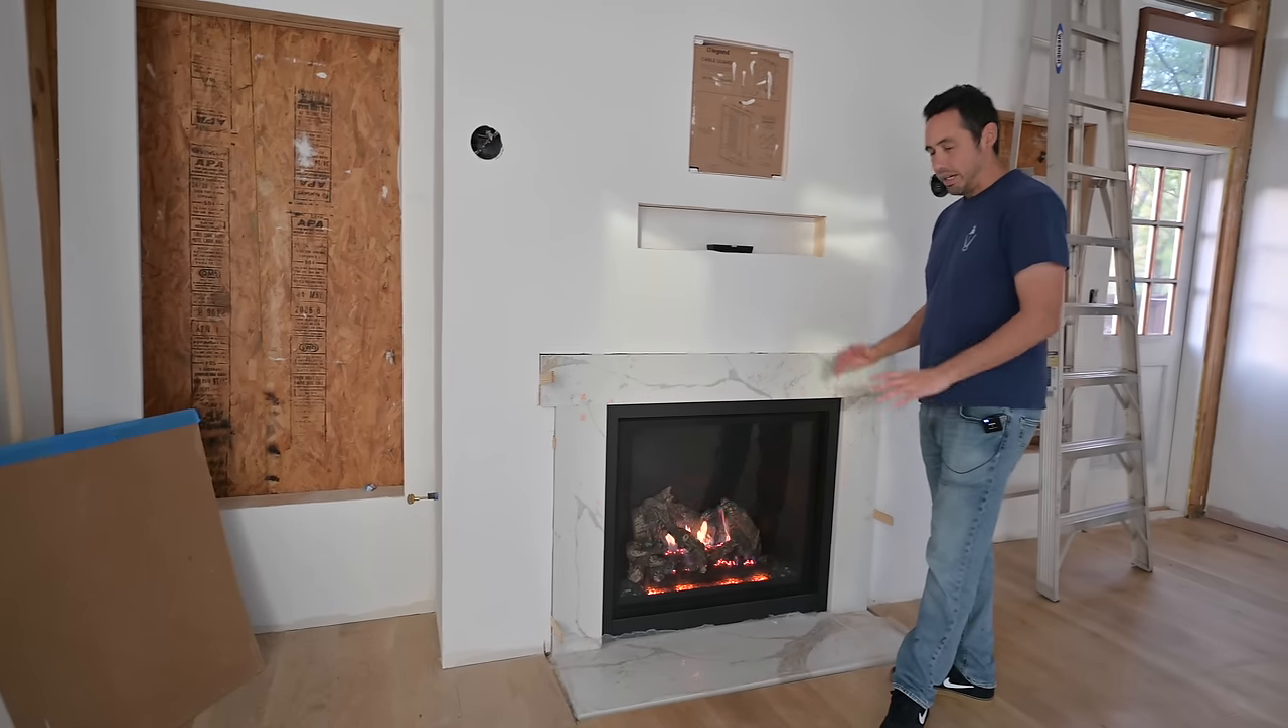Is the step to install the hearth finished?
Yes.